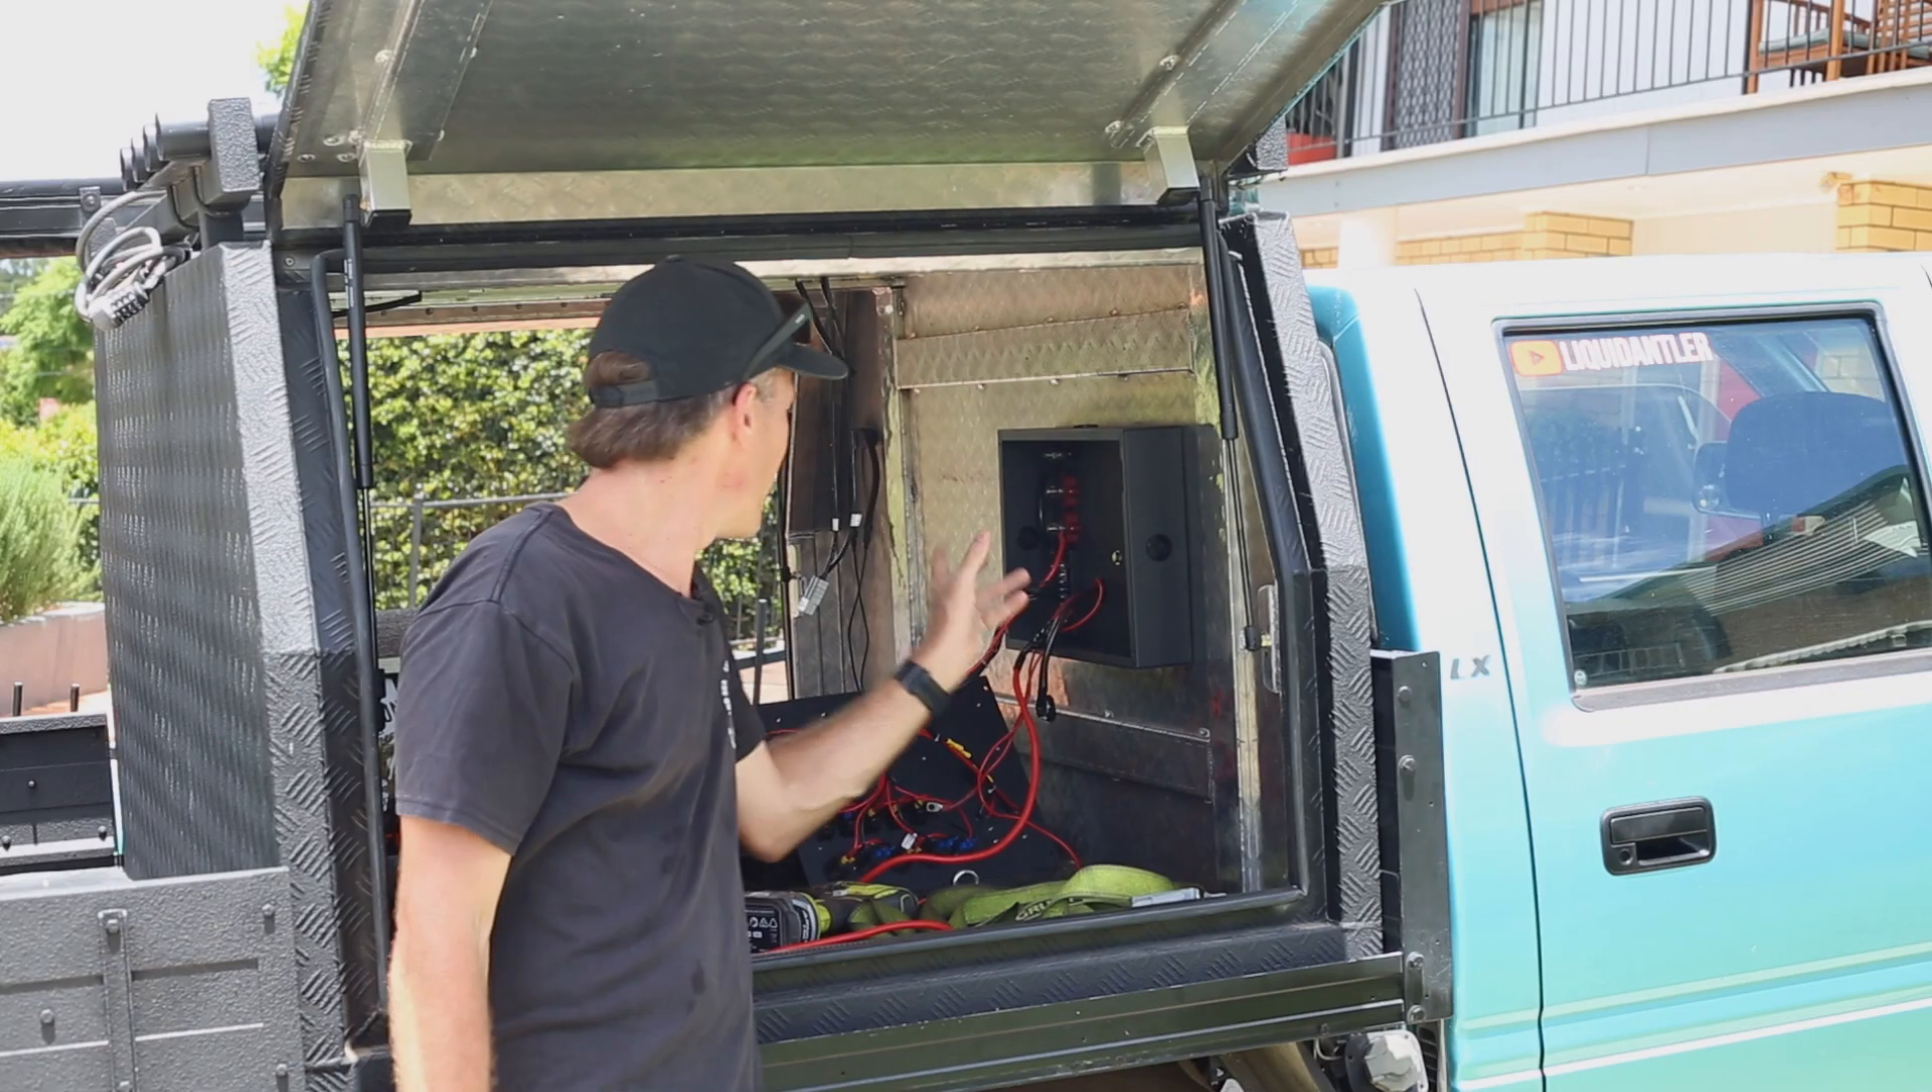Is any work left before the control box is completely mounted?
No.